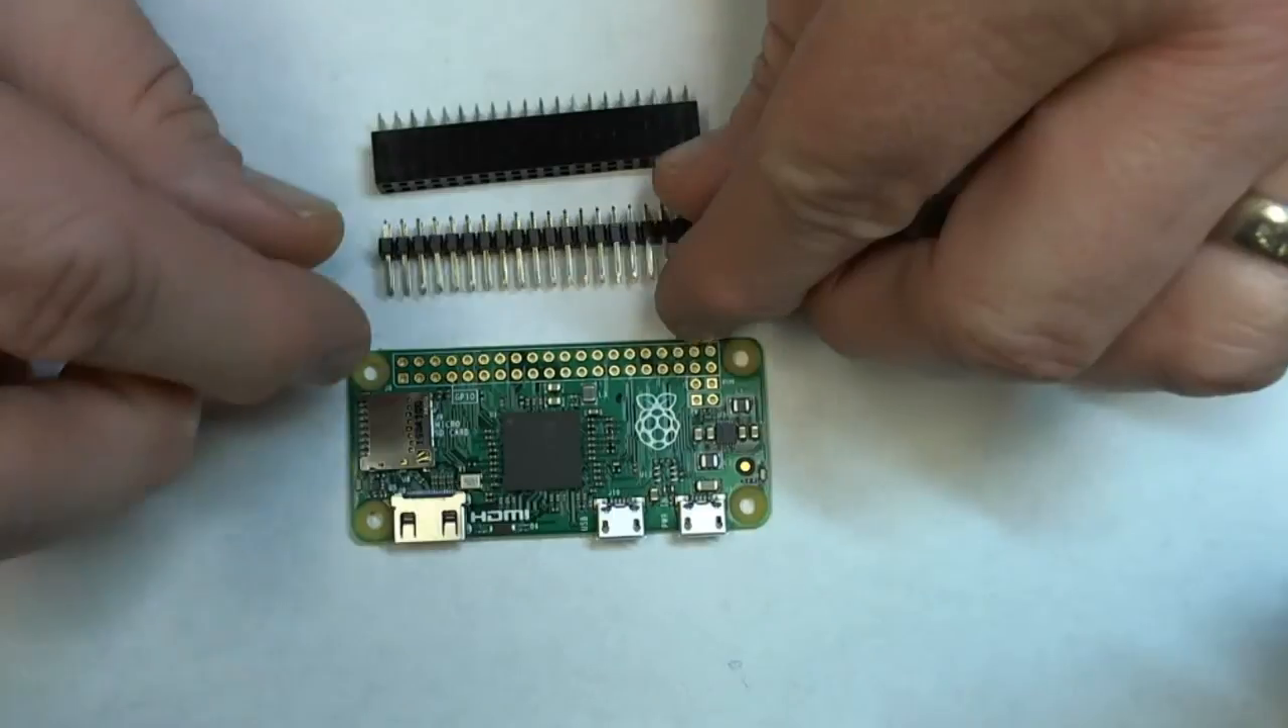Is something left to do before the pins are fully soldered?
Yes.